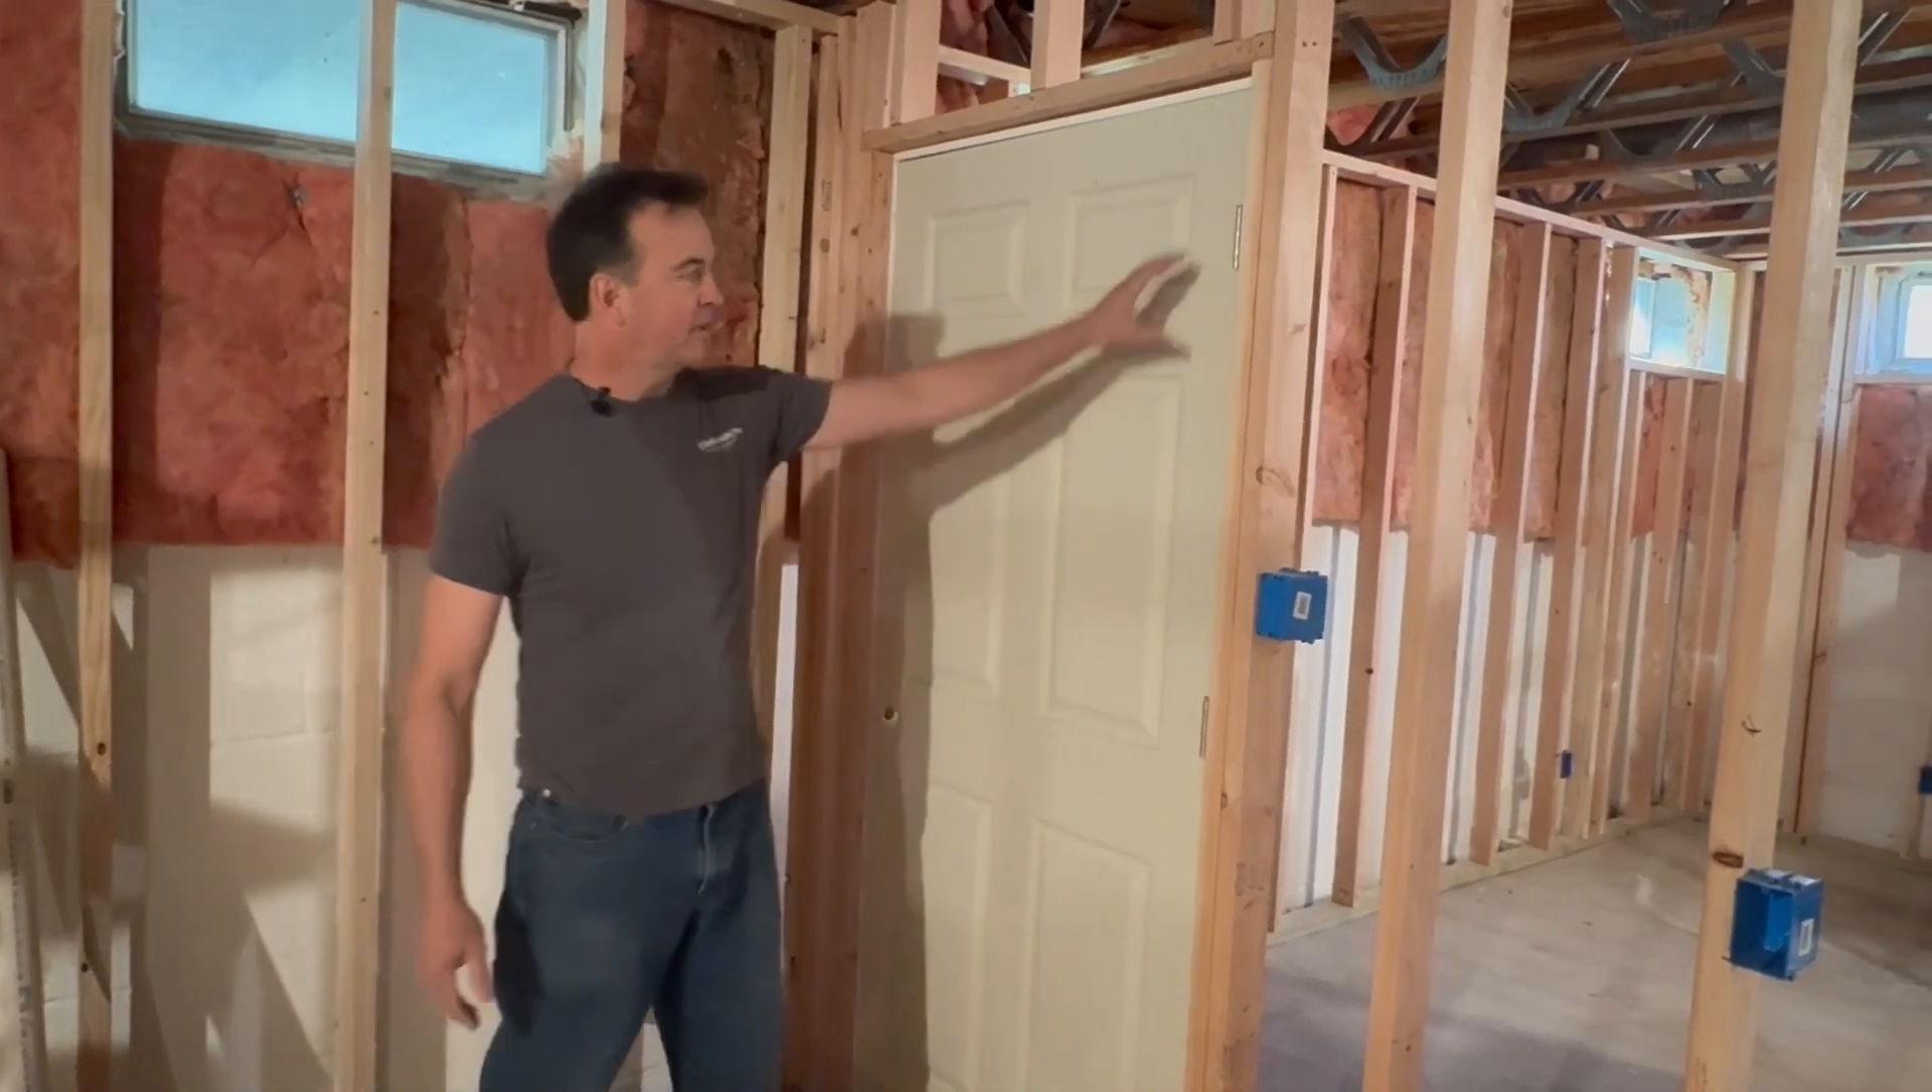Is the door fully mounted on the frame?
Yes.